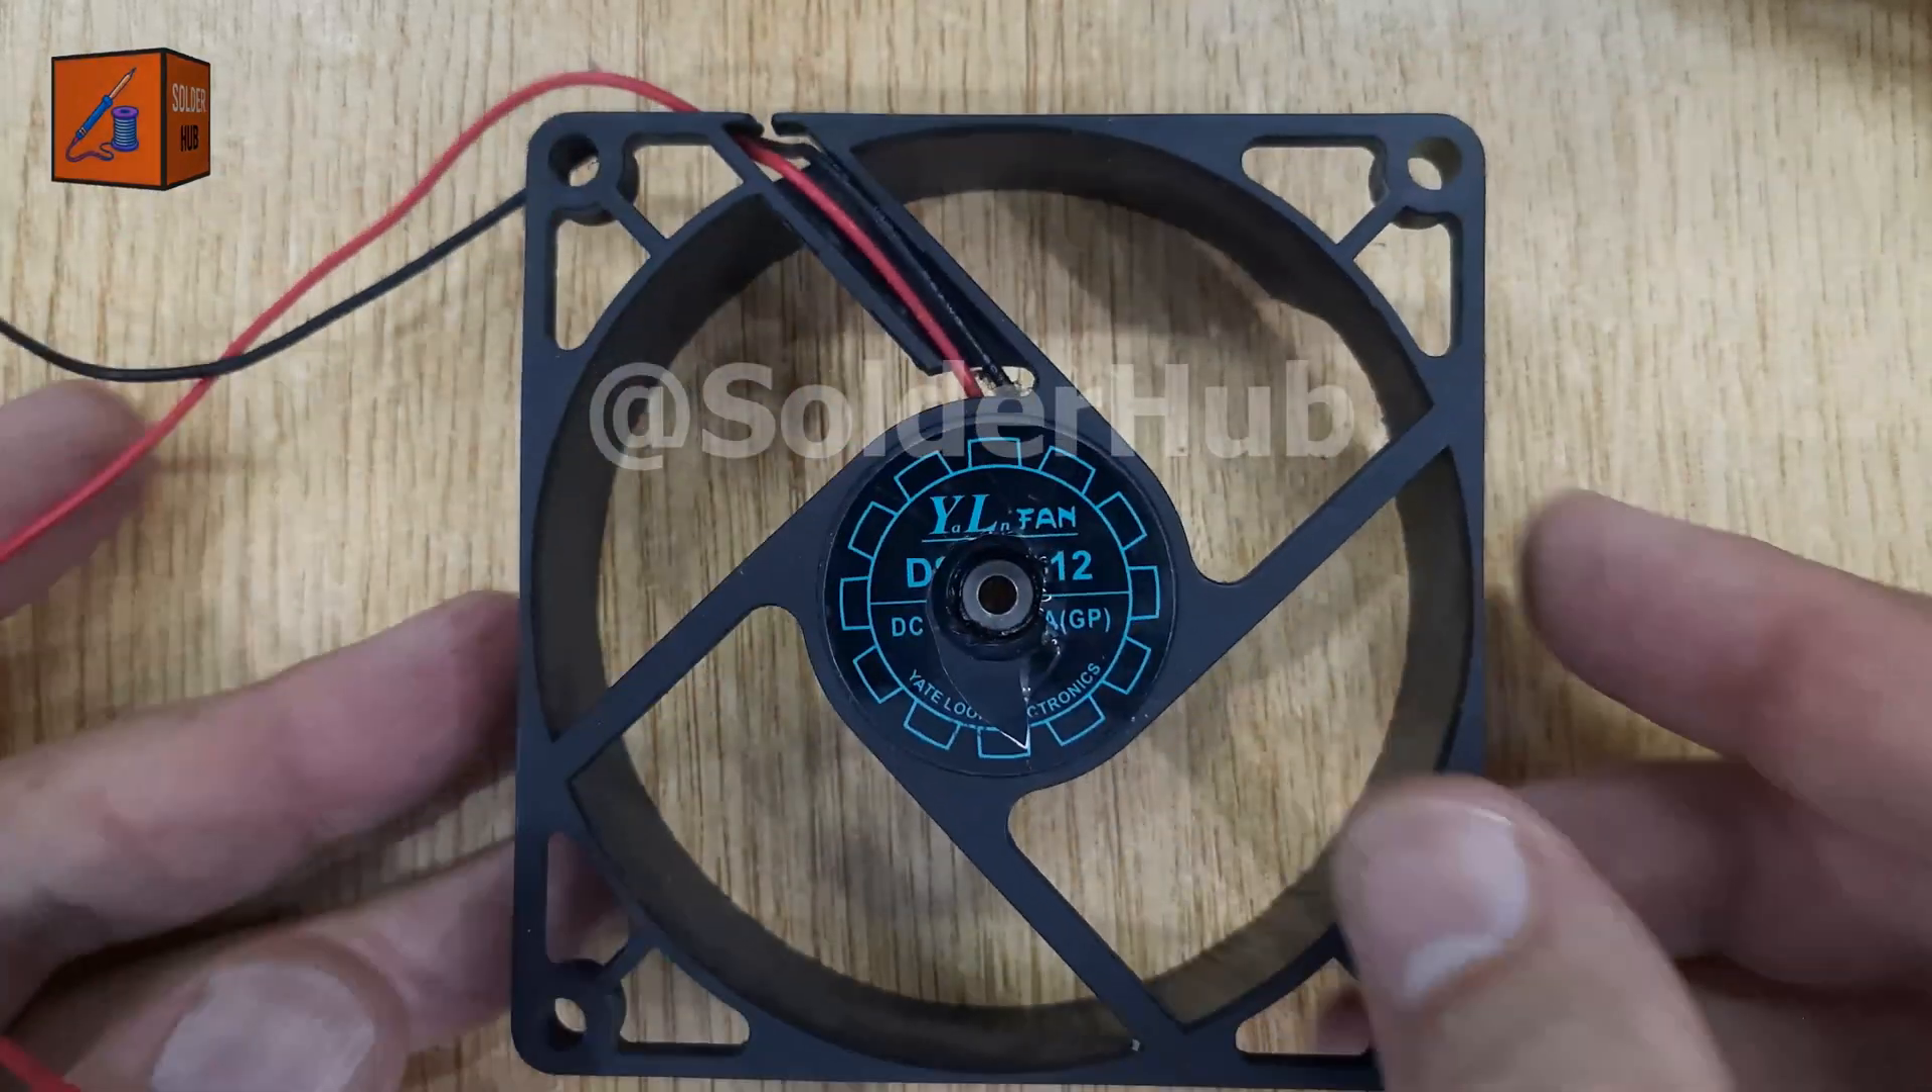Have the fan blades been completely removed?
Yes.